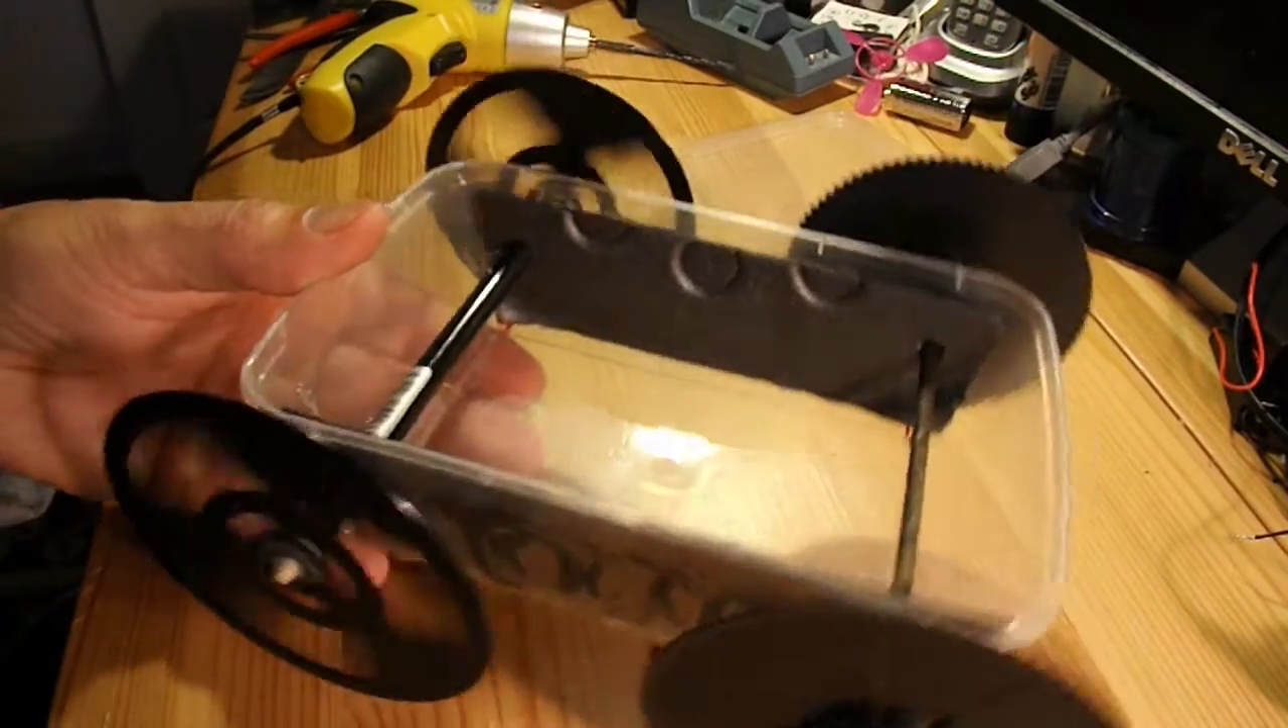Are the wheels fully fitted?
Yes.